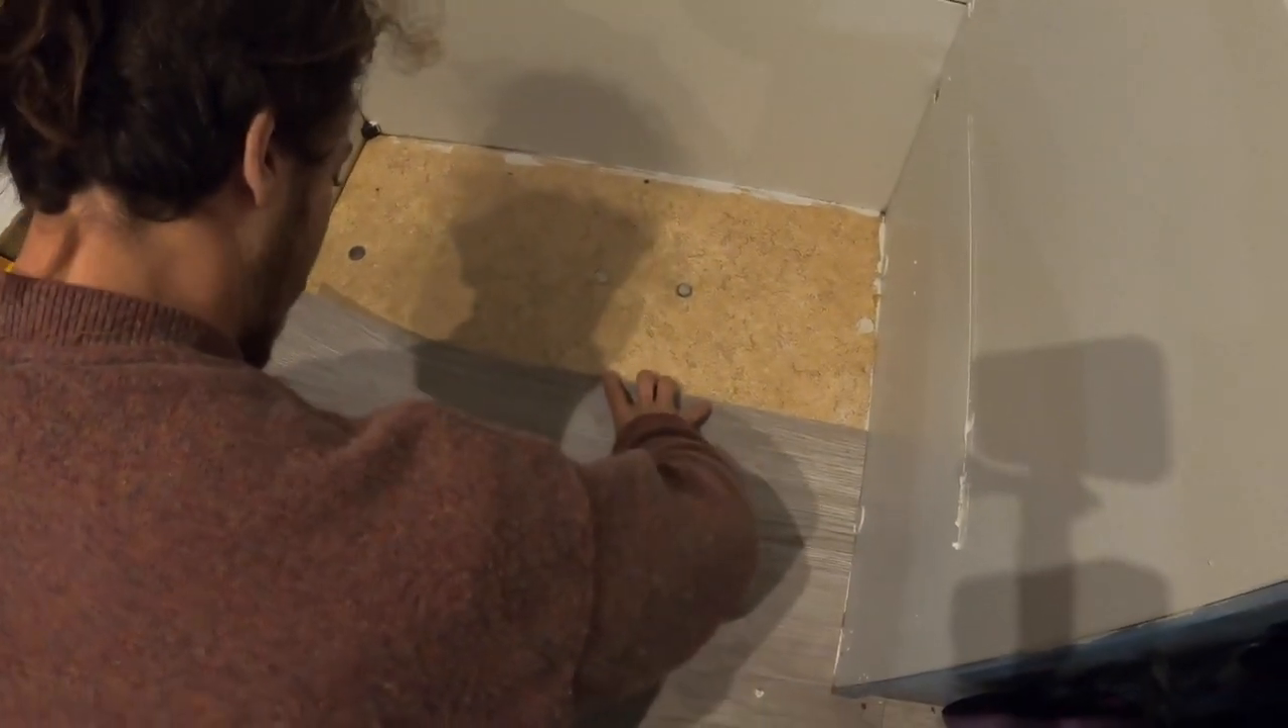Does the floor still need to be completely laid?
Yes.